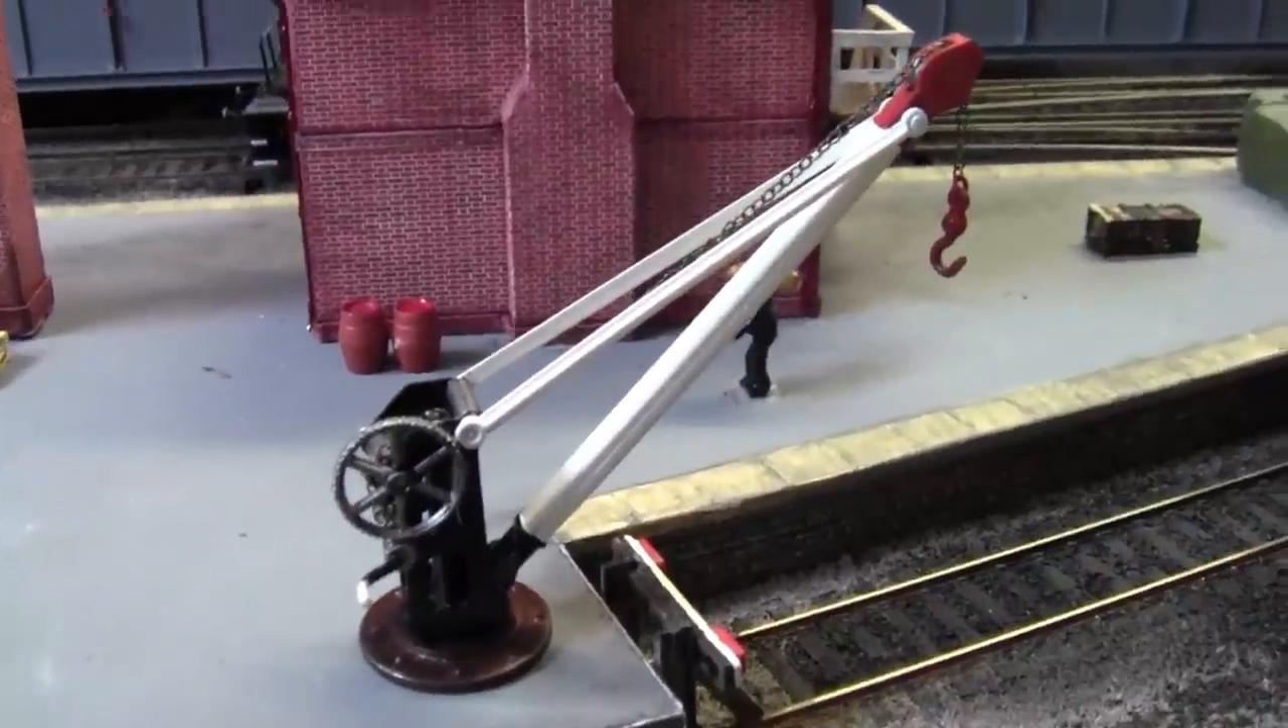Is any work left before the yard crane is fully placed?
No.